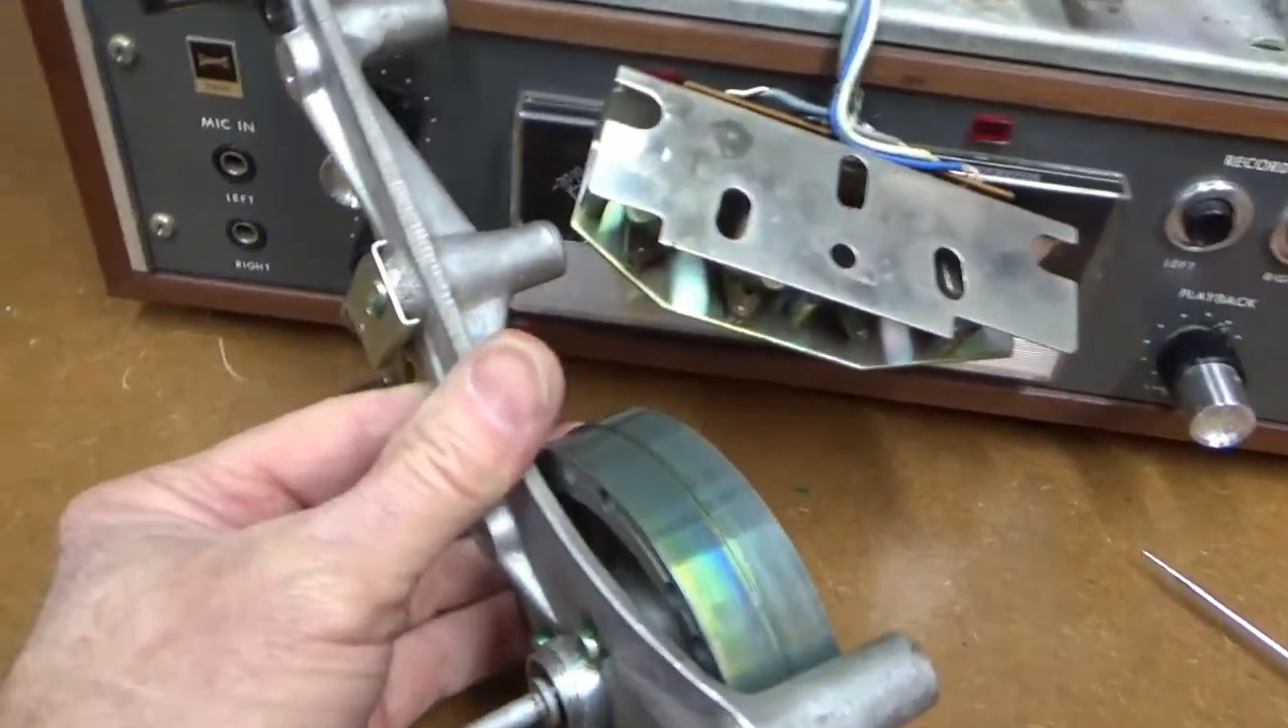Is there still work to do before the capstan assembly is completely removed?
No.